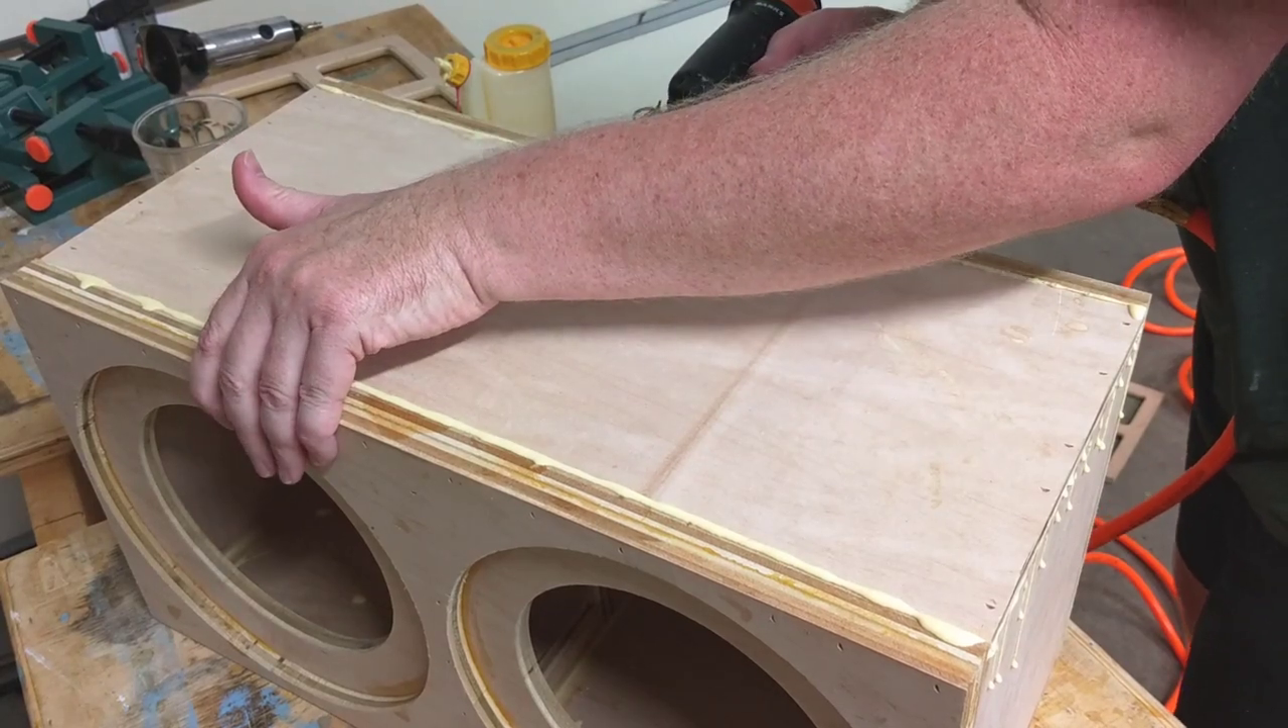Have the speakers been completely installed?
No.